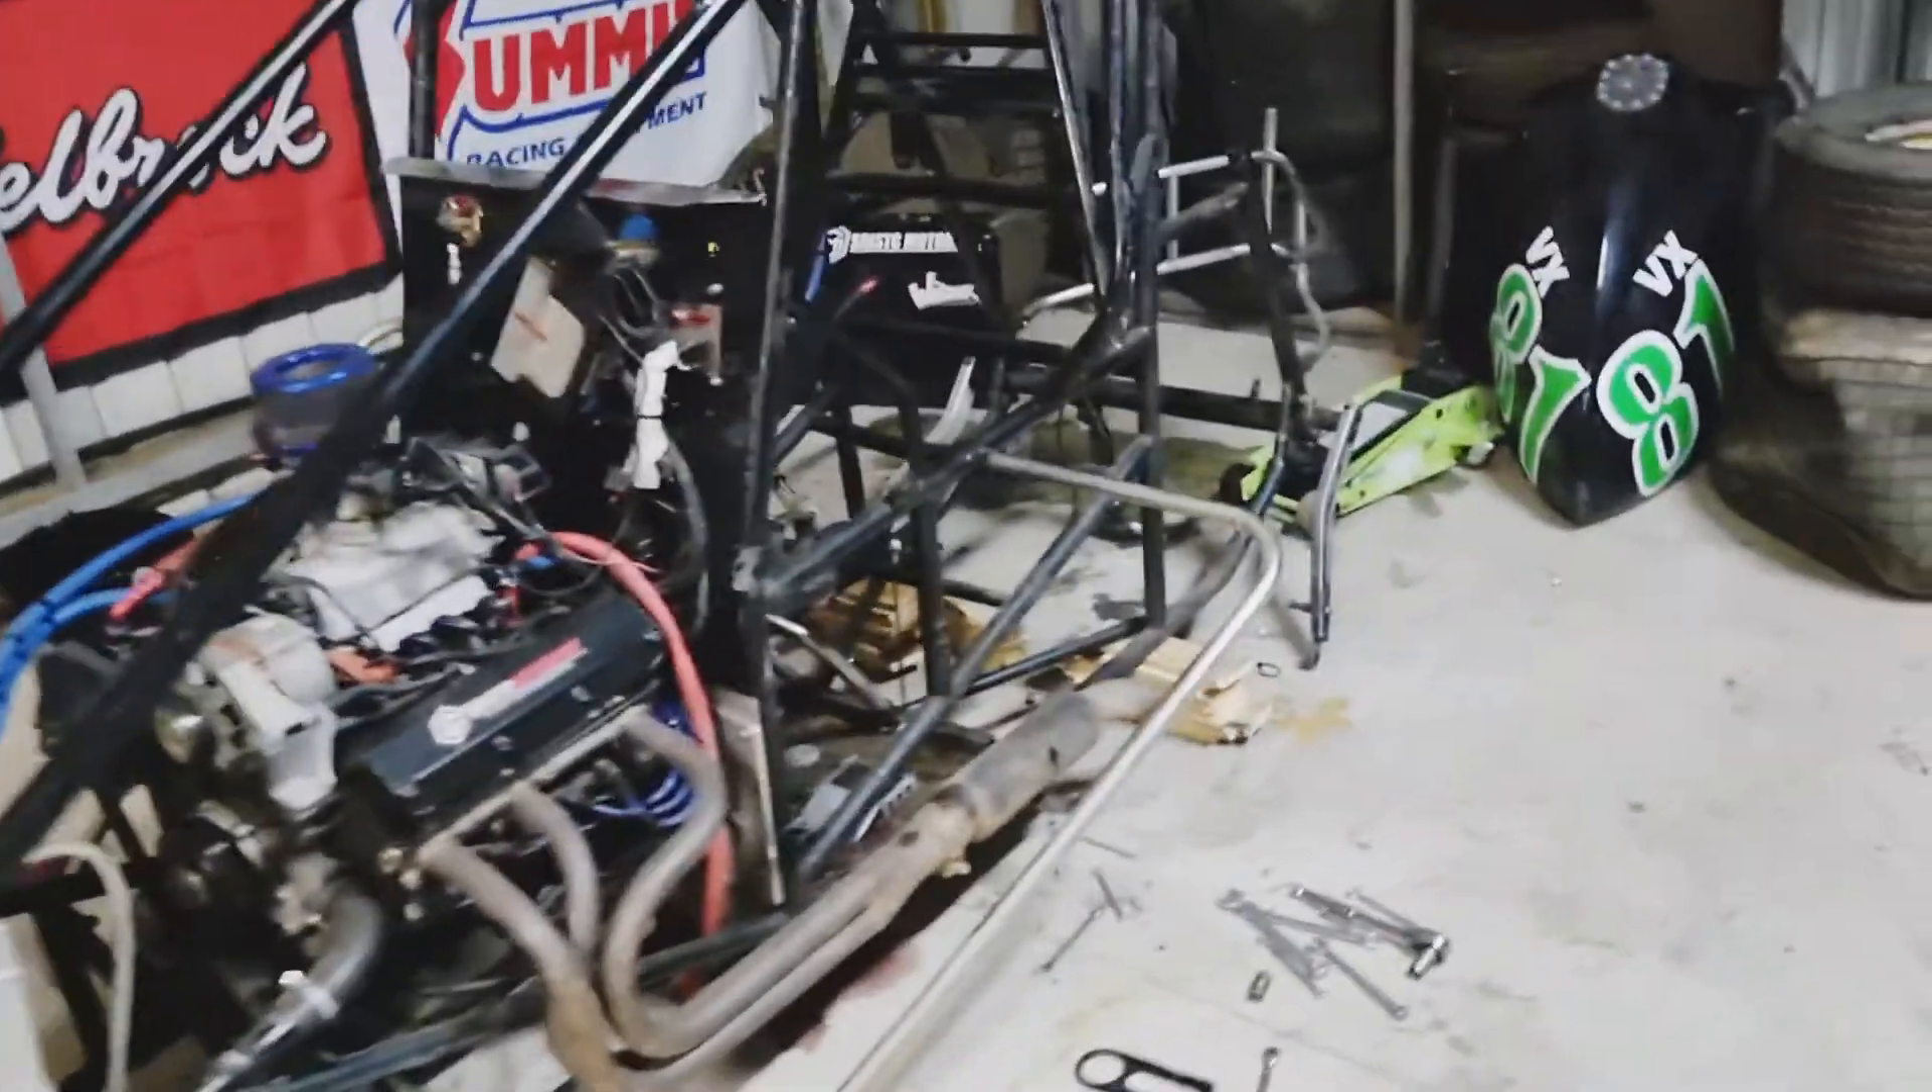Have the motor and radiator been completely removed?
No.